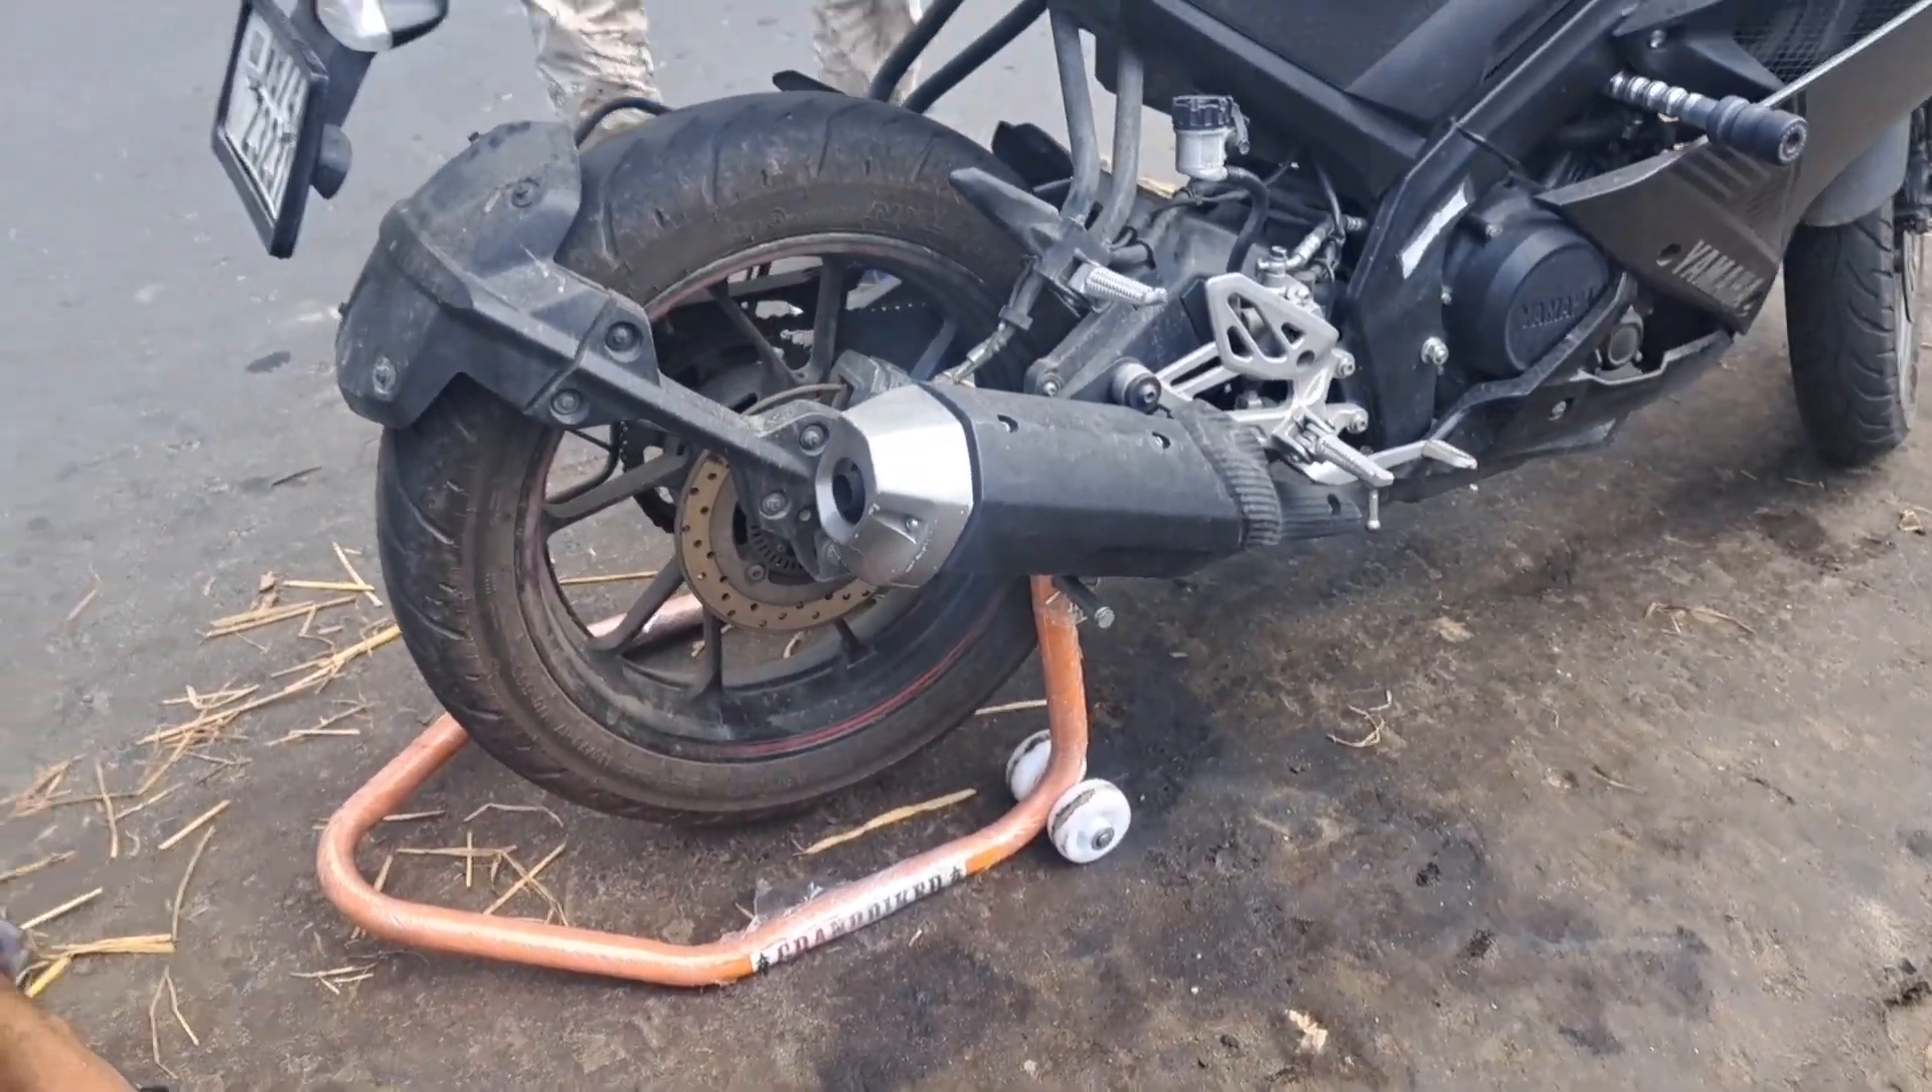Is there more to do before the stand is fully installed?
No.